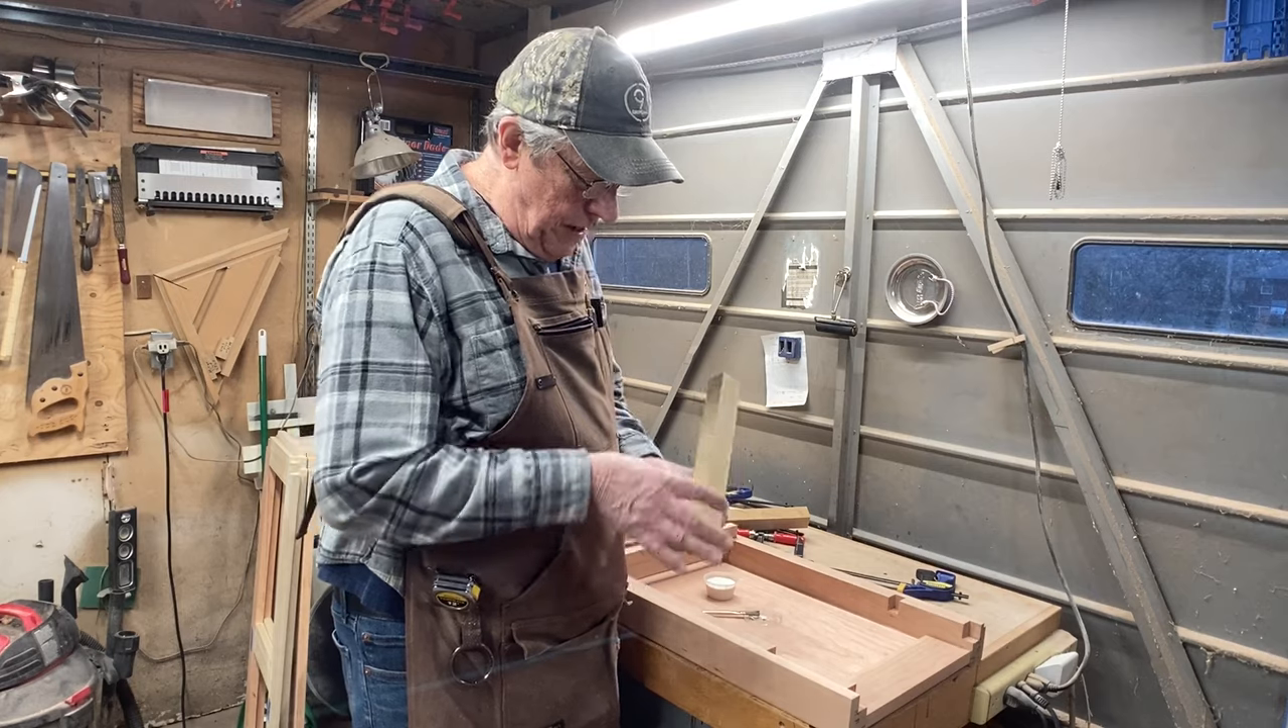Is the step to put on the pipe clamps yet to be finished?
Yes.